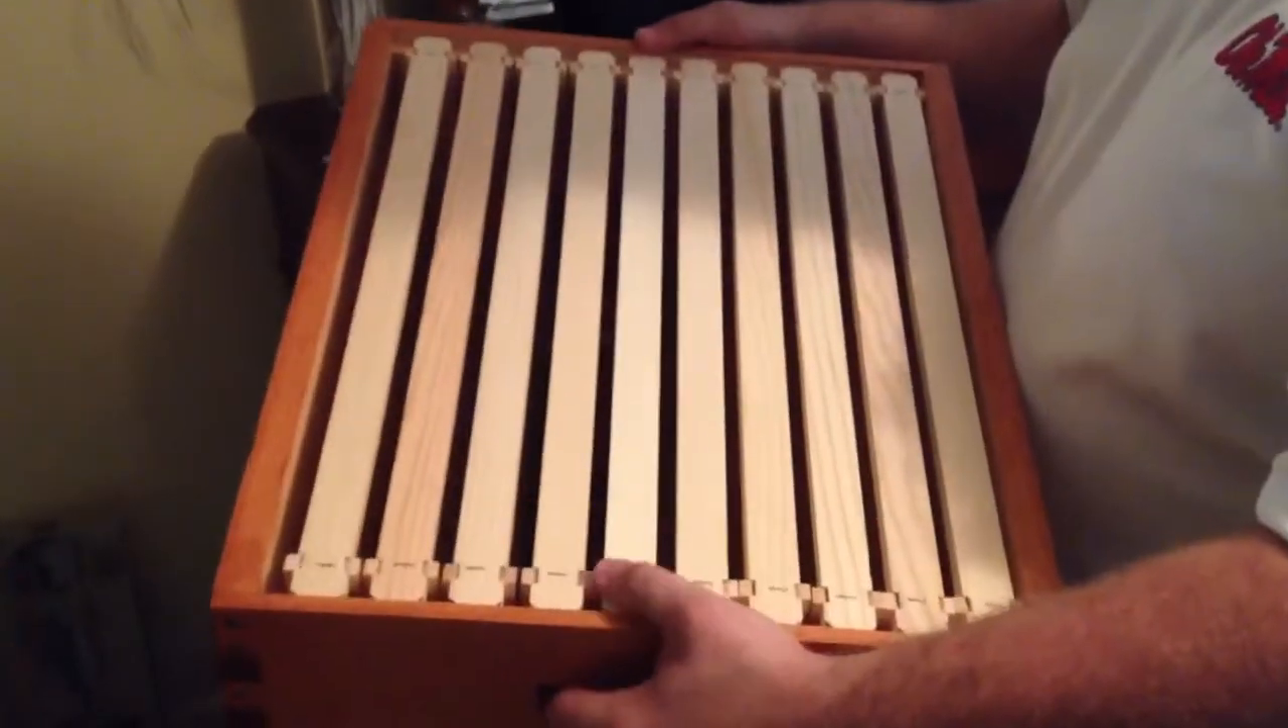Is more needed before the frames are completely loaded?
No.